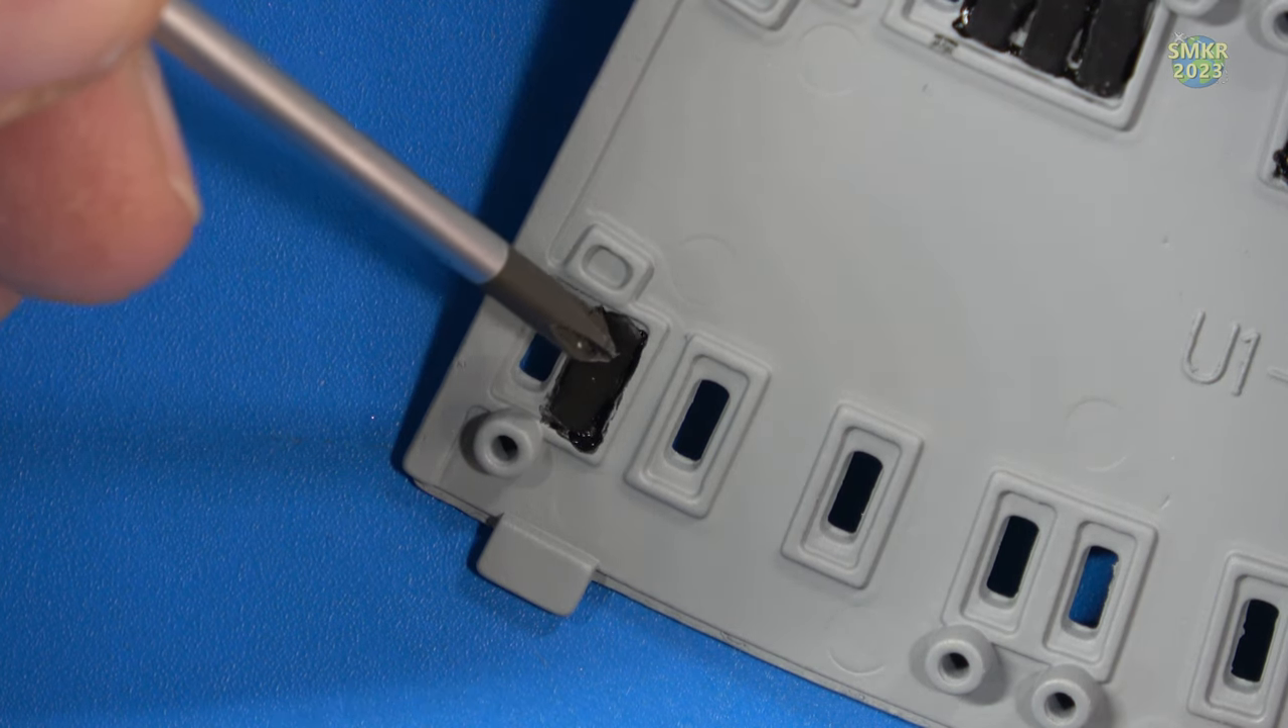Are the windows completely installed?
No.